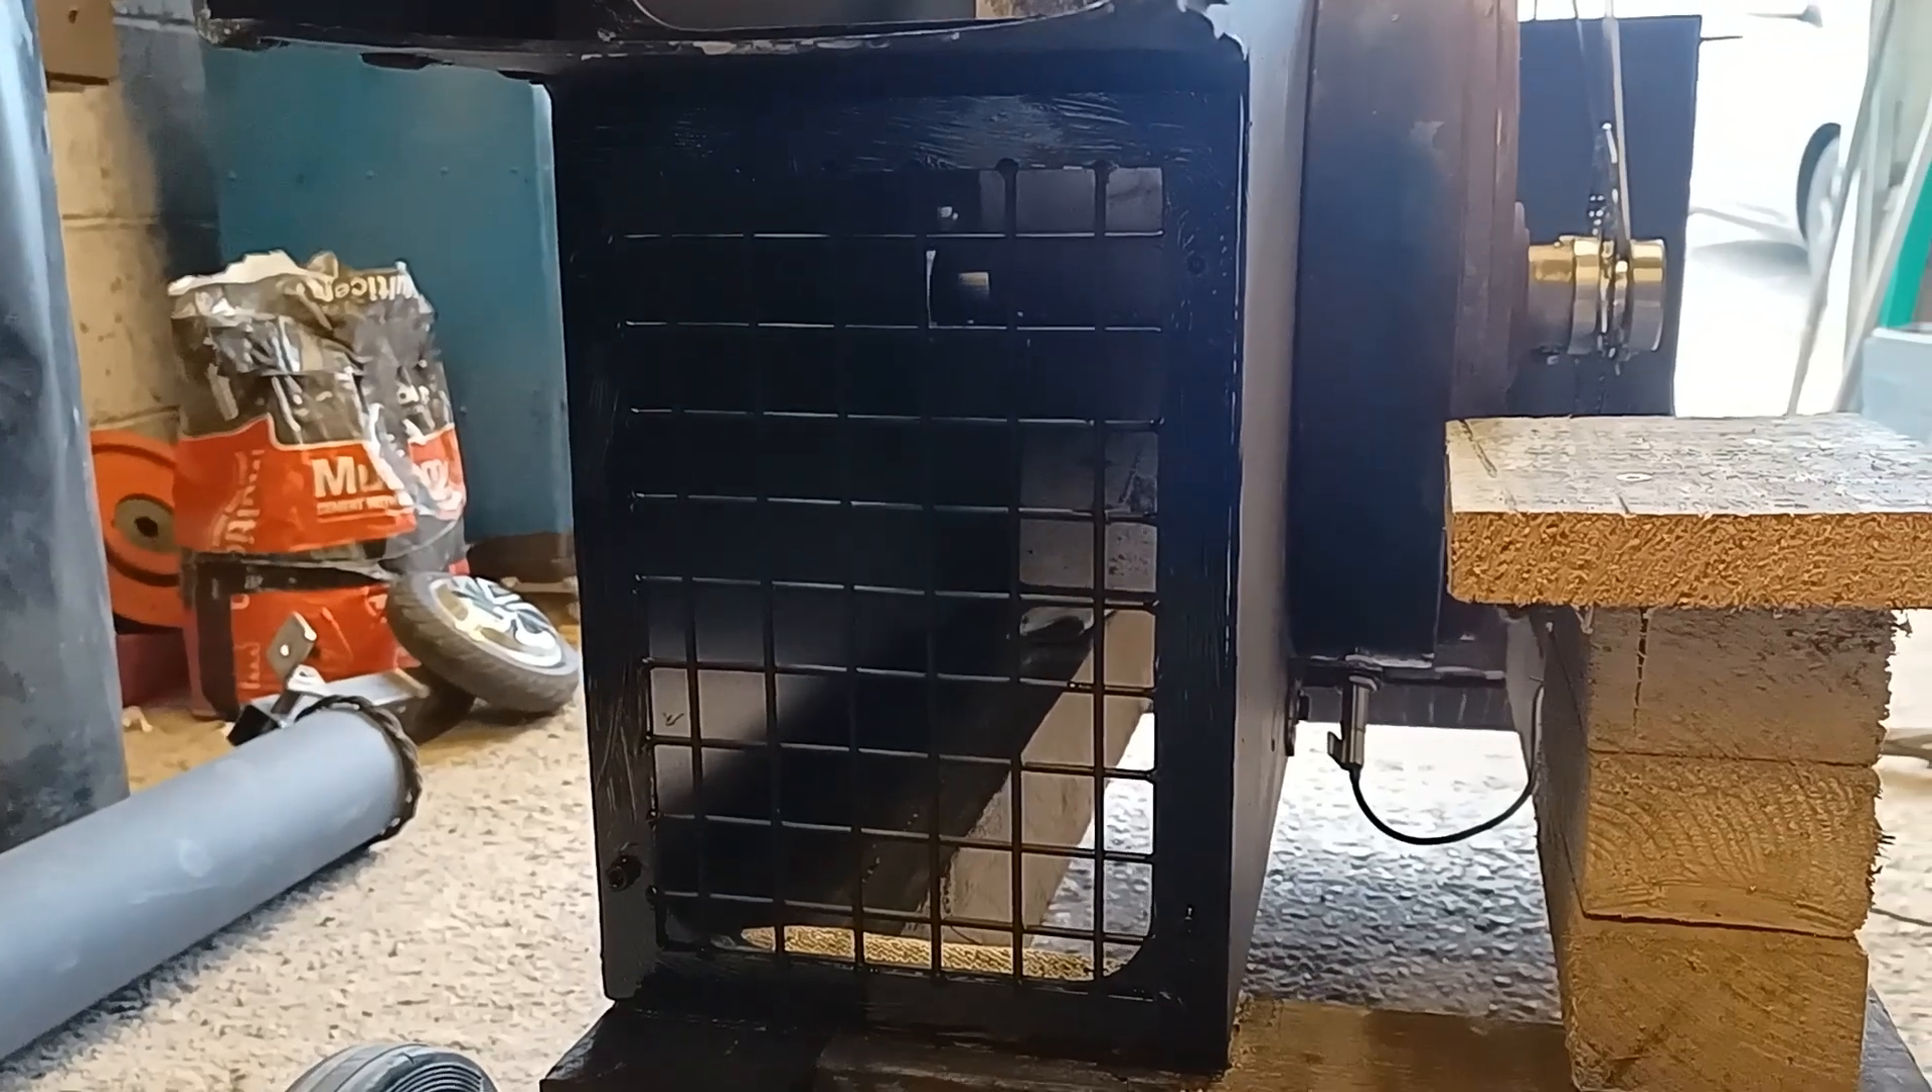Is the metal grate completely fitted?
Yes.